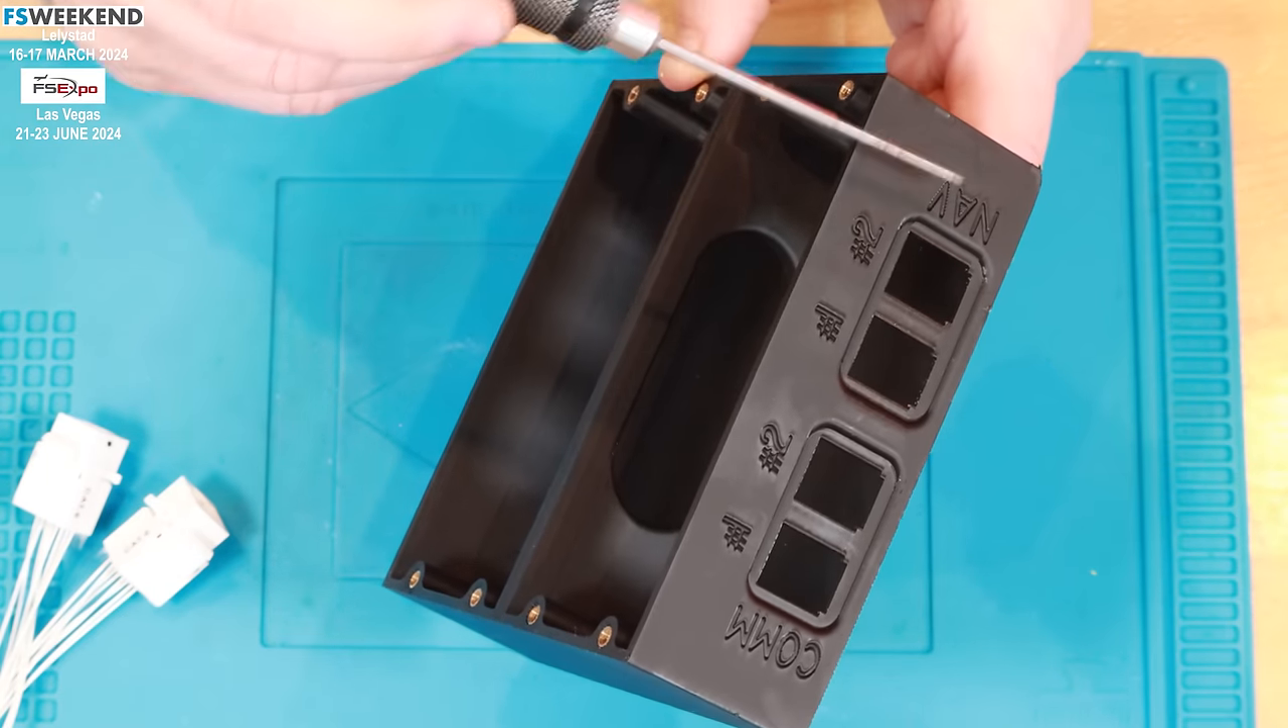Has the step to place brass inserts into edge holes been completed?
Yes.